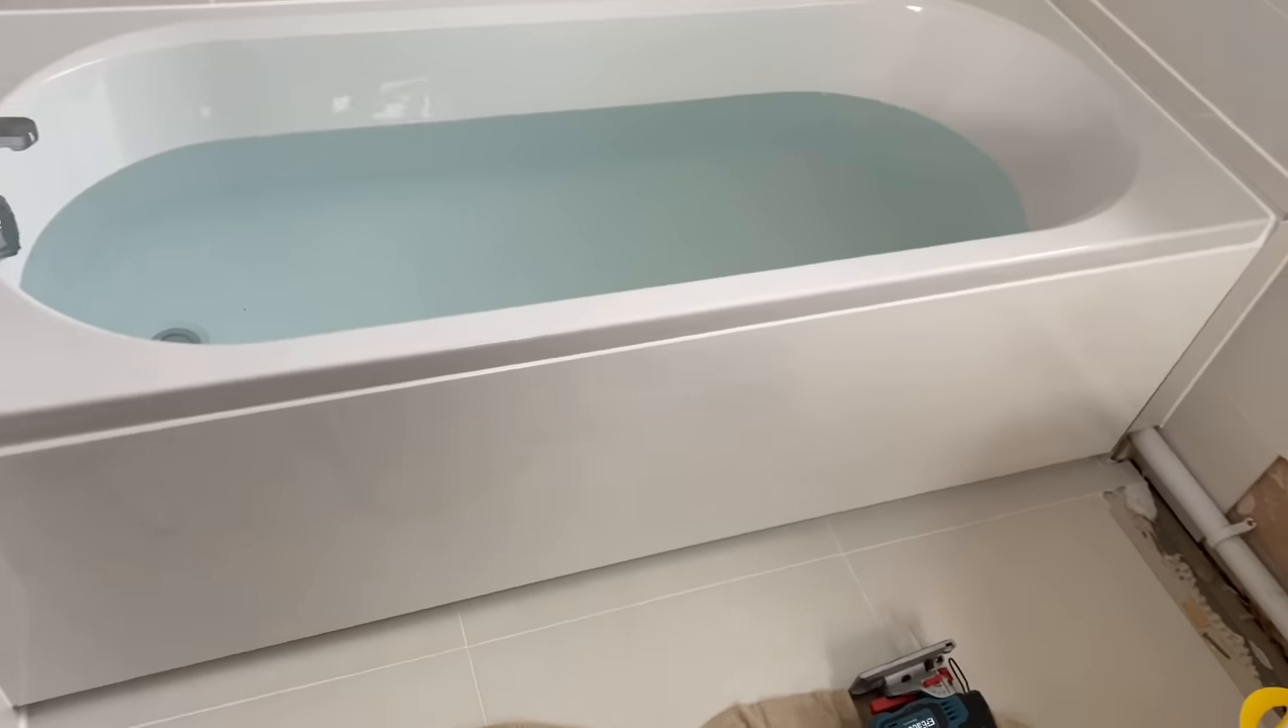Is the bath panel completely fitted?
Yes.